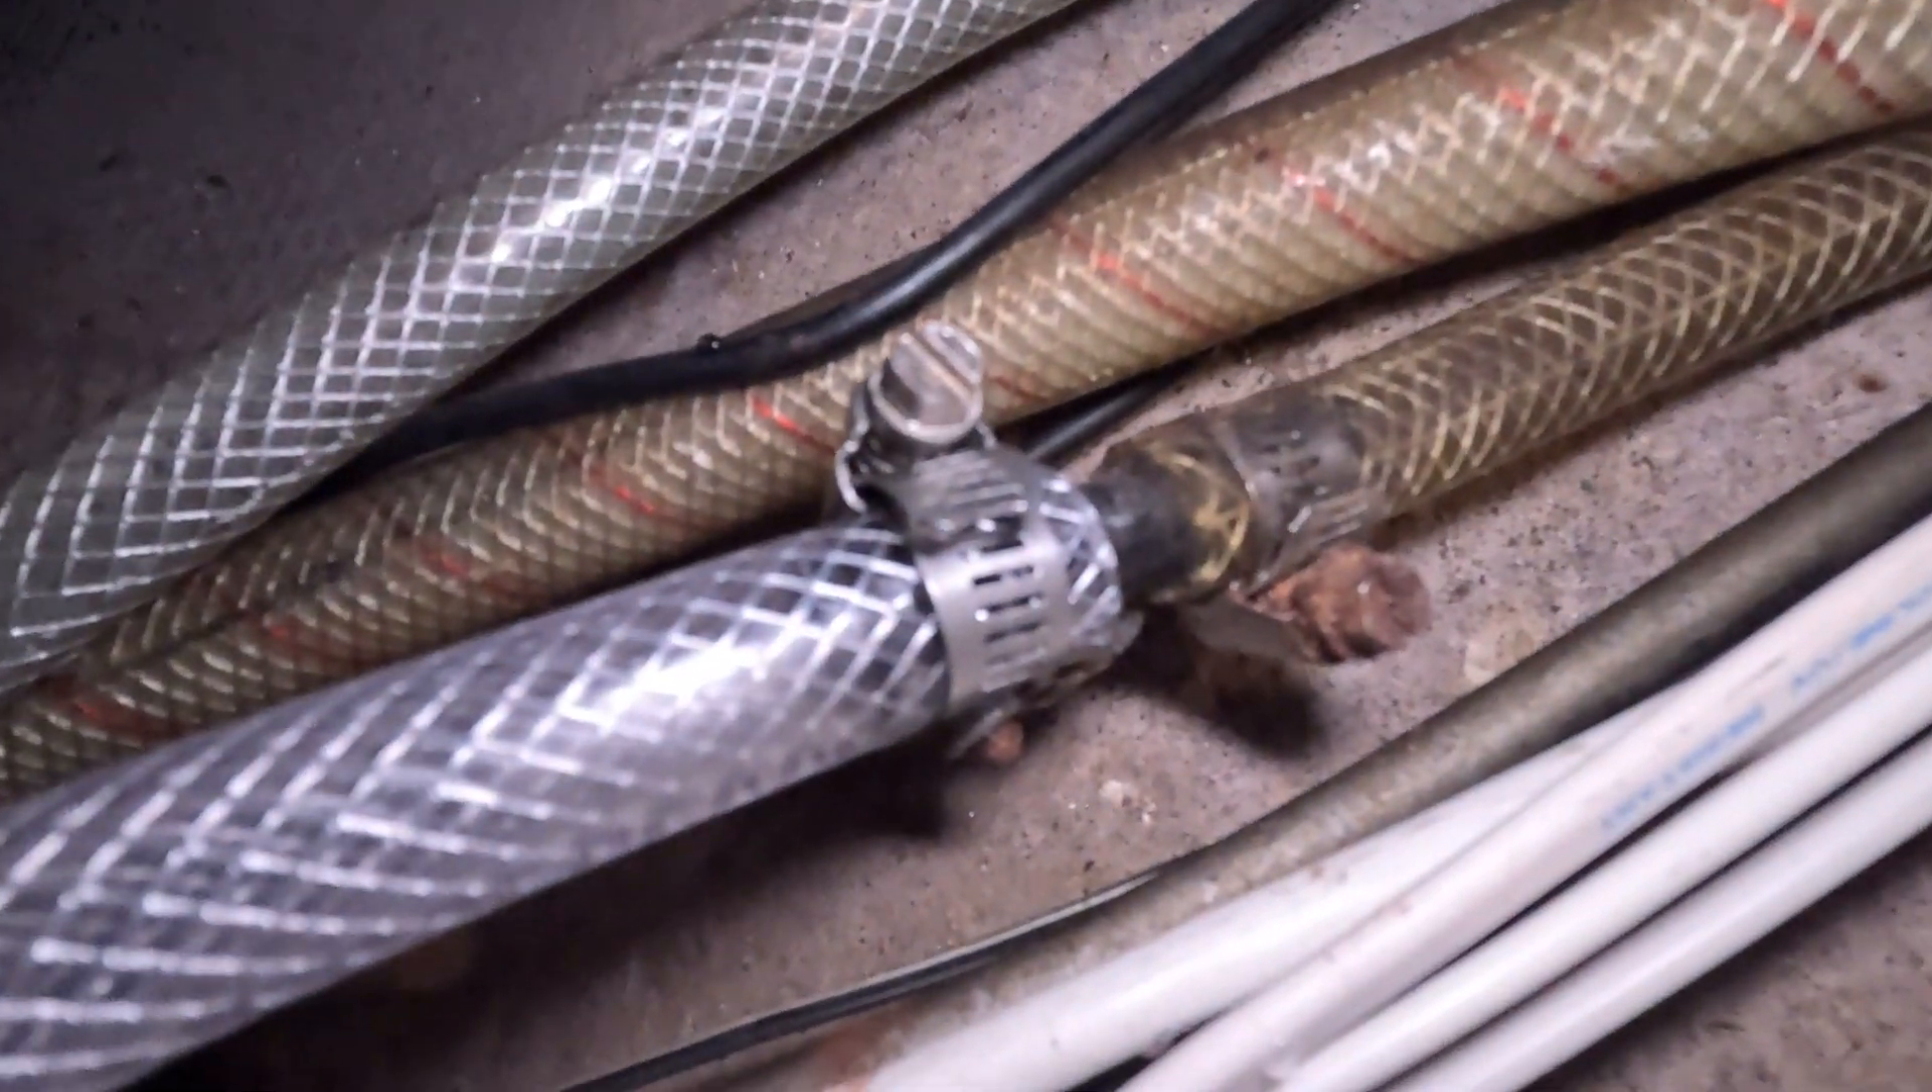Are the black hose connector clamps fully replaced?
No.